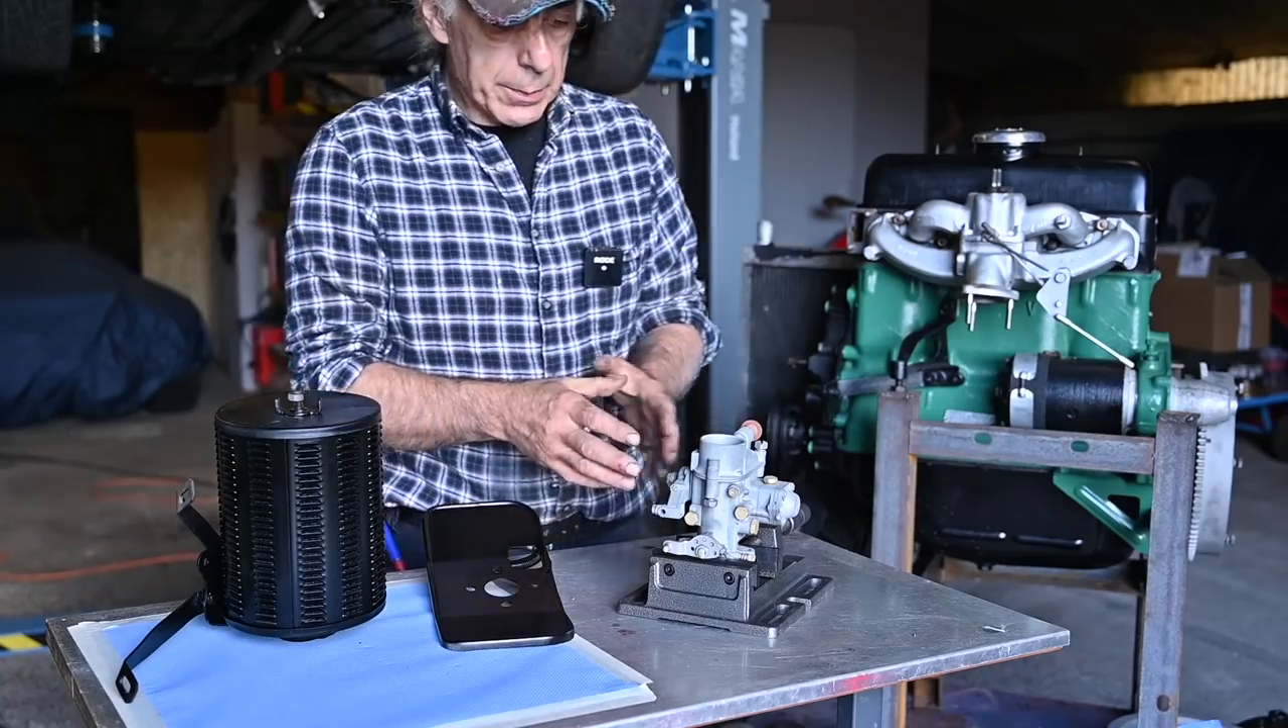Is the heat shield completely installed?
No.